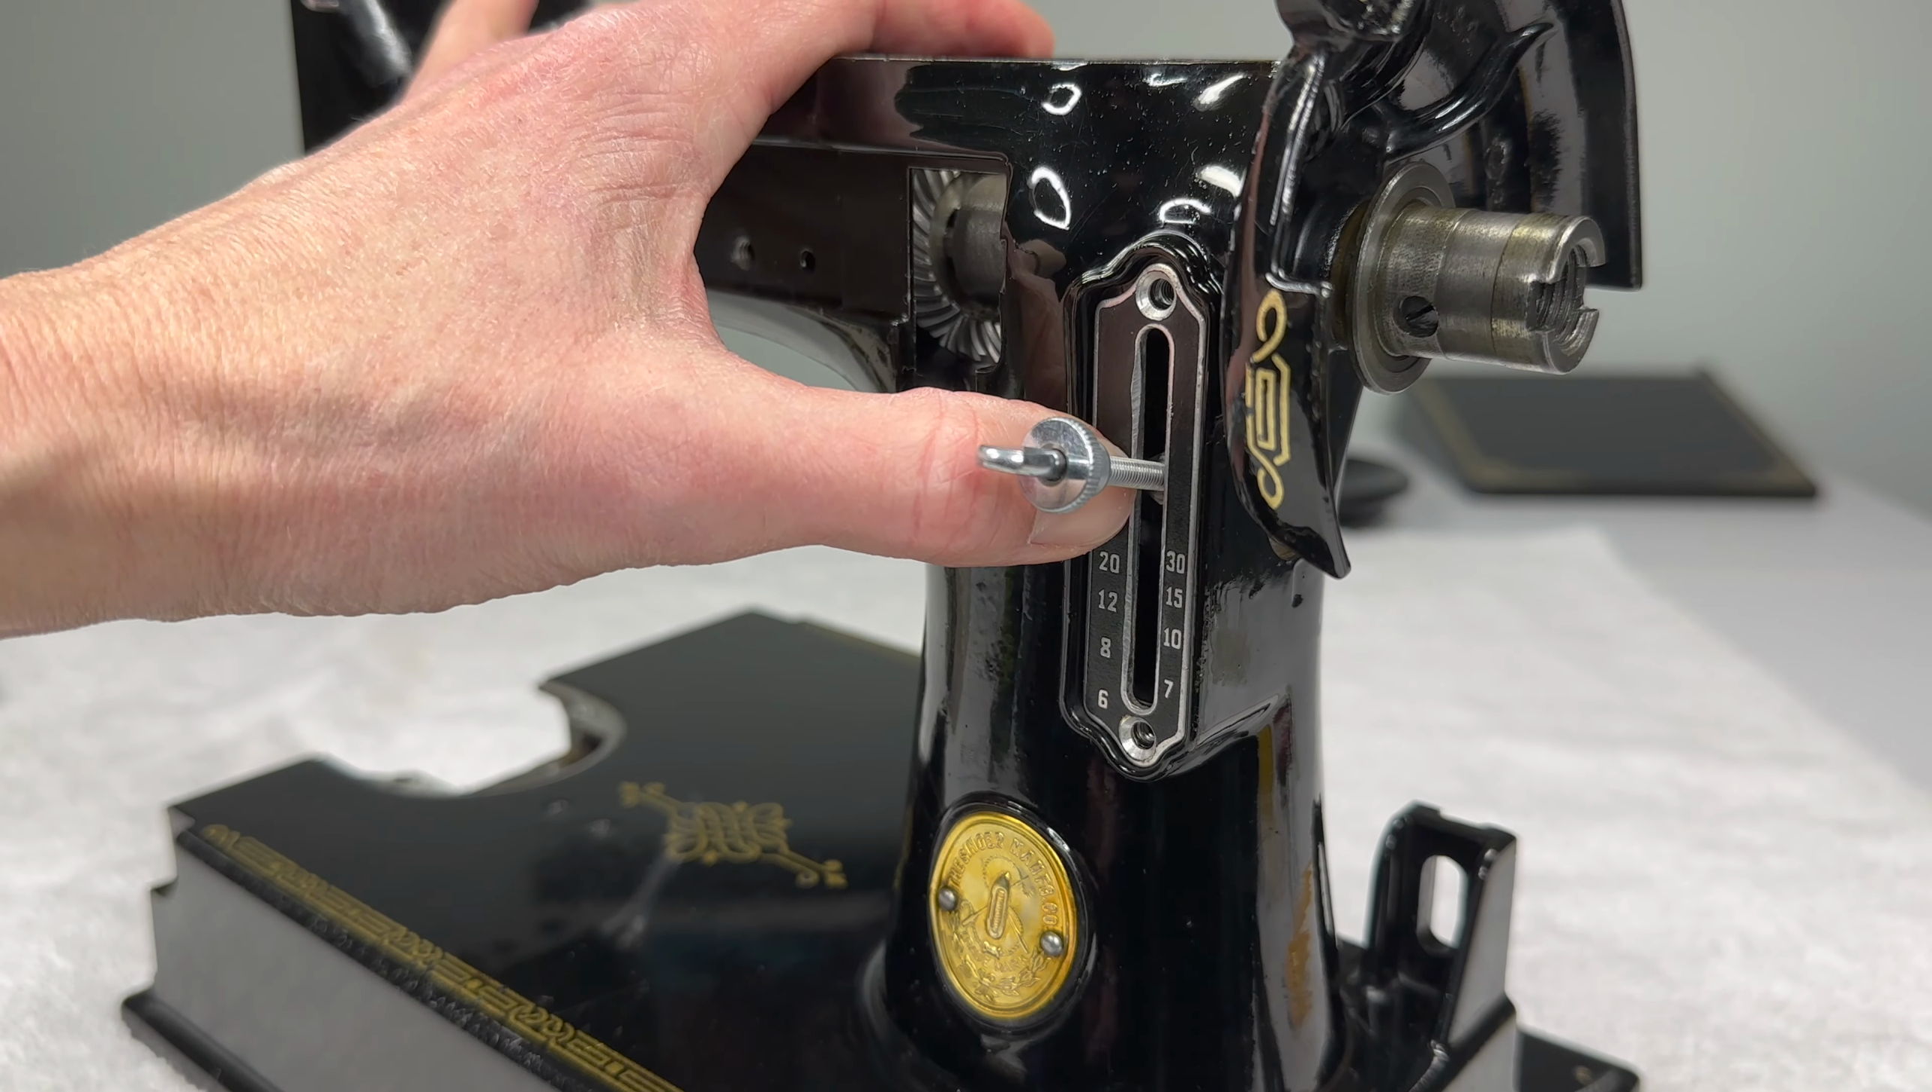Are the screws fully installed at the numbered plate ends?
No.